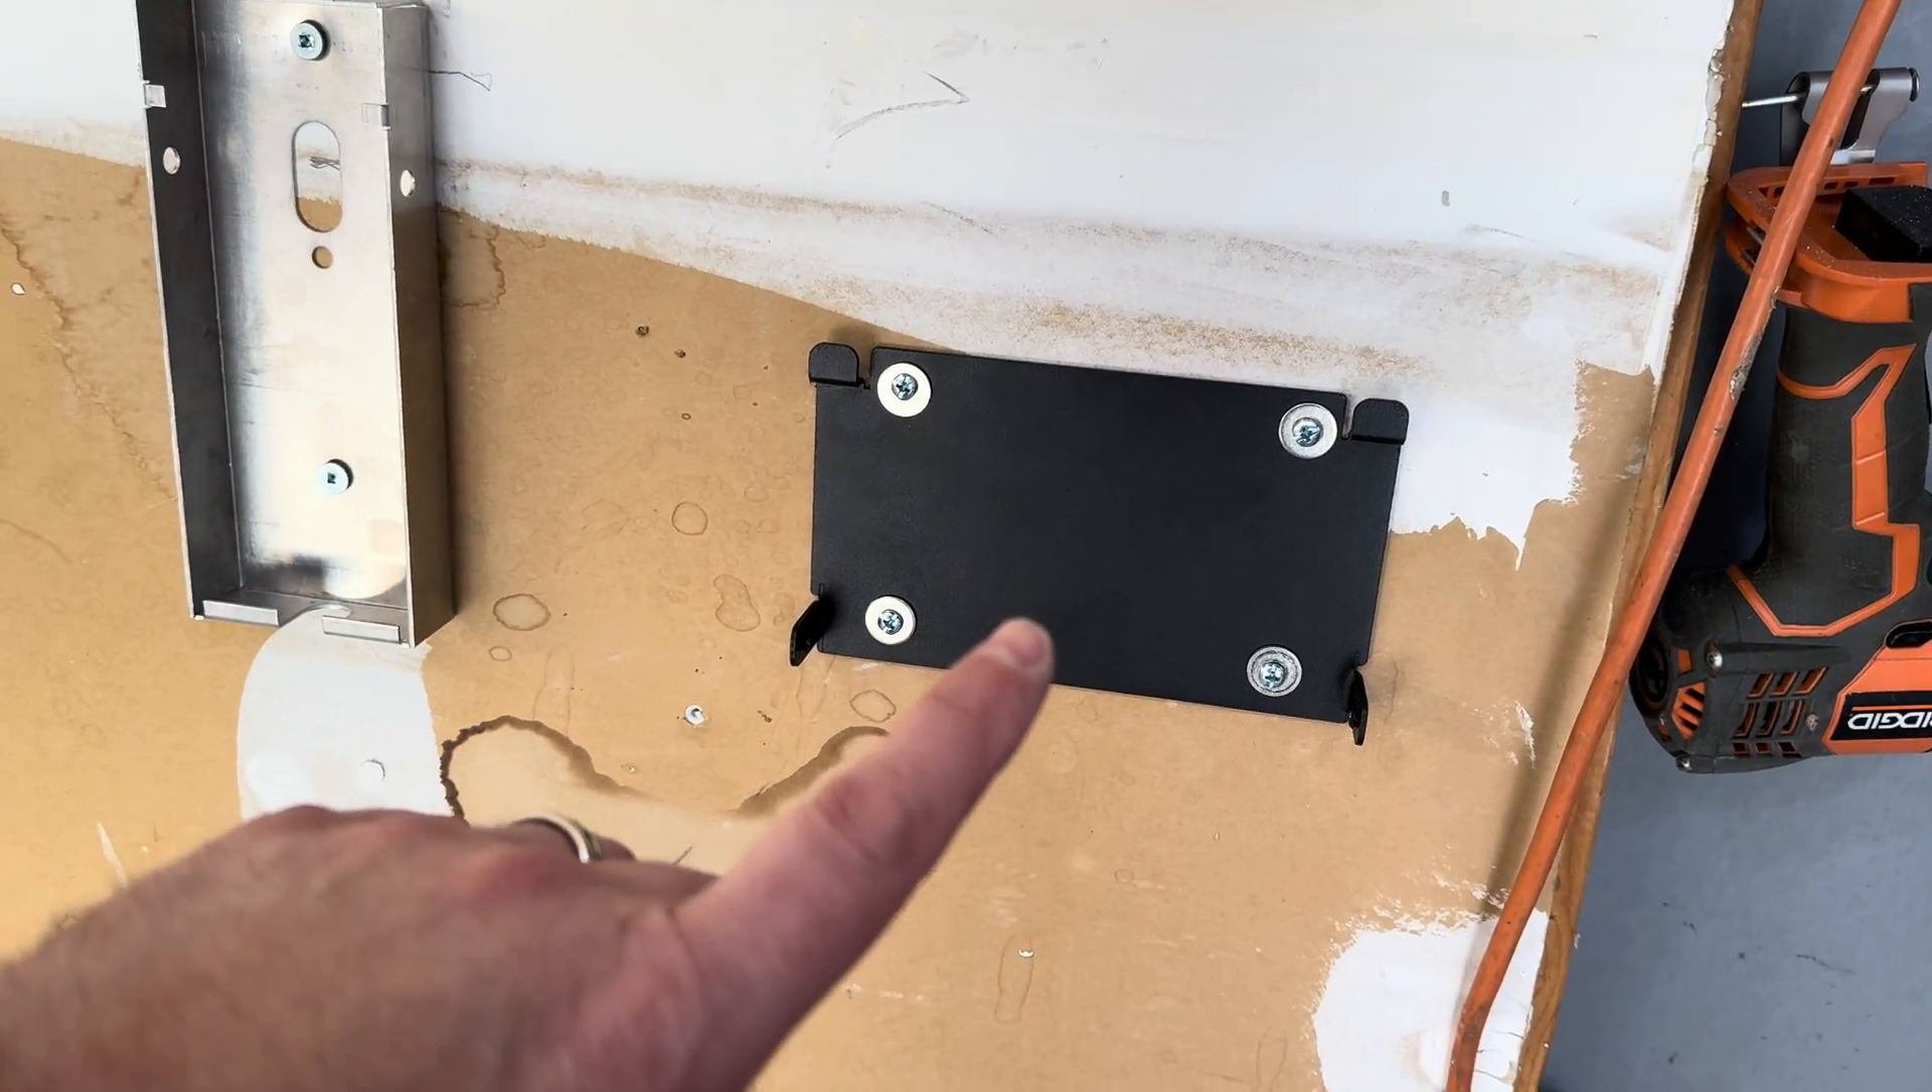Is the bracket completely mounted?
Yes.